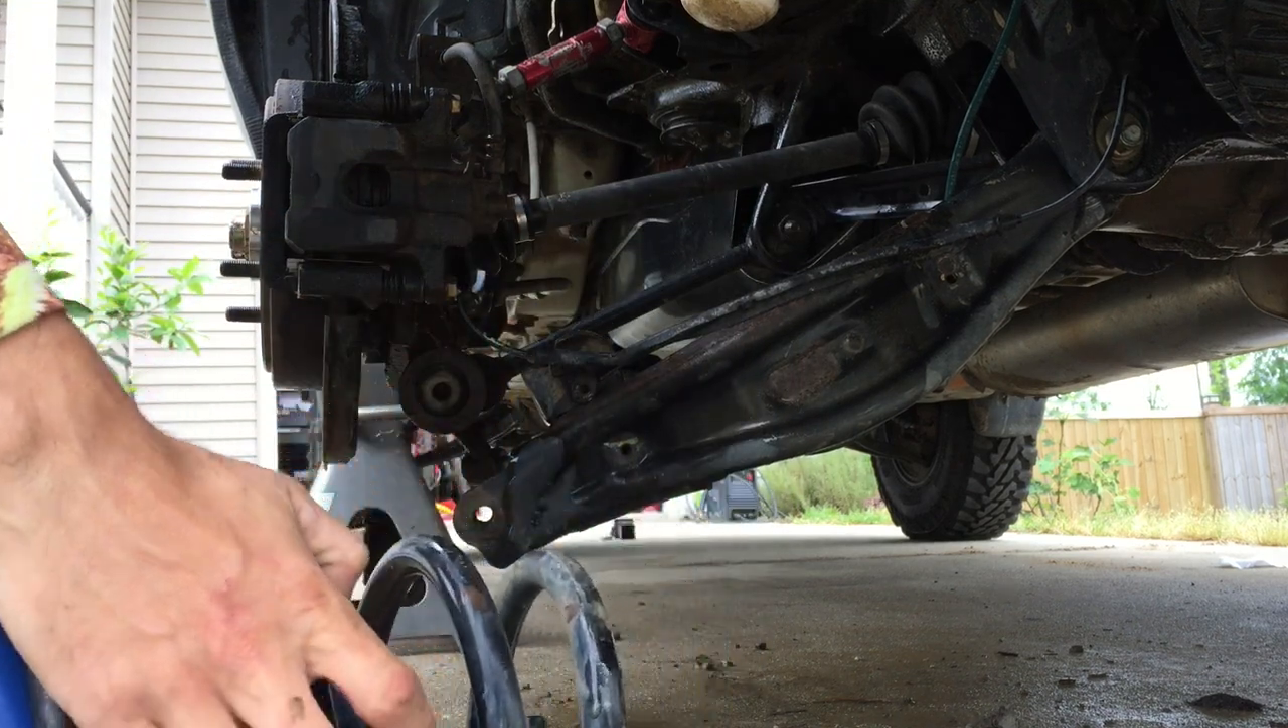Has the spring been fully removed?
Yes.